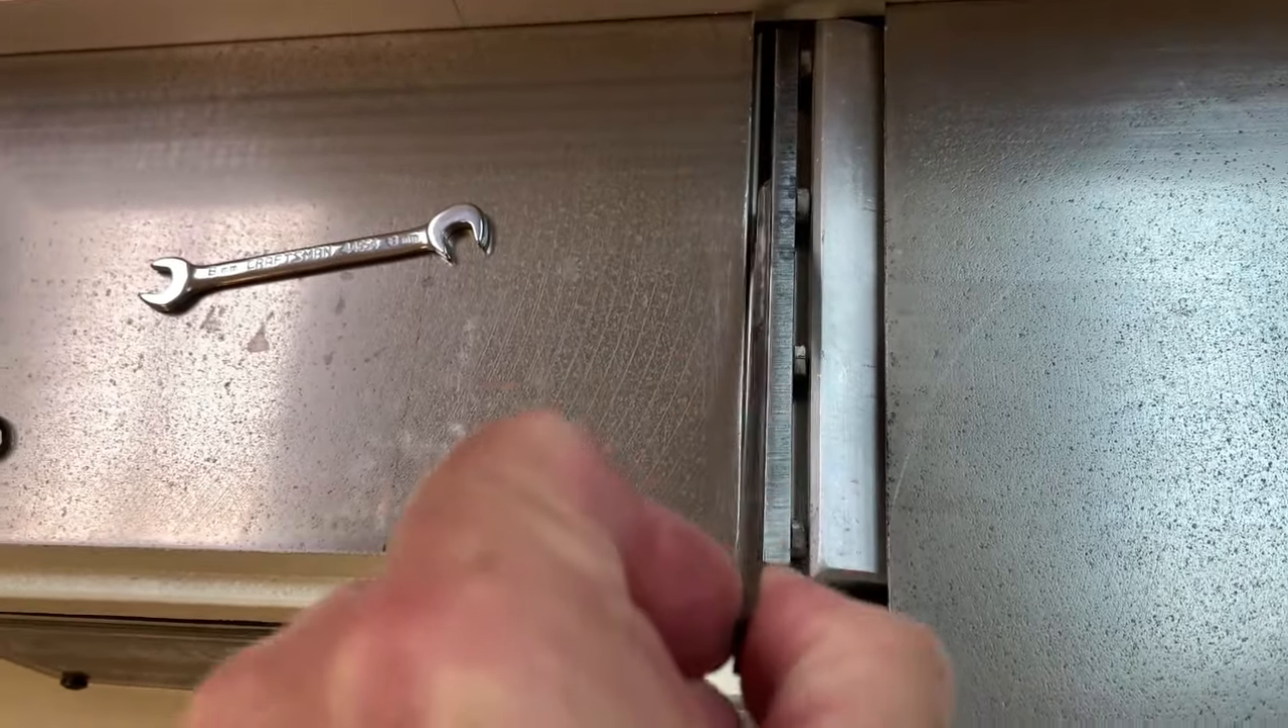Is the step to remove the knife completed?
No.